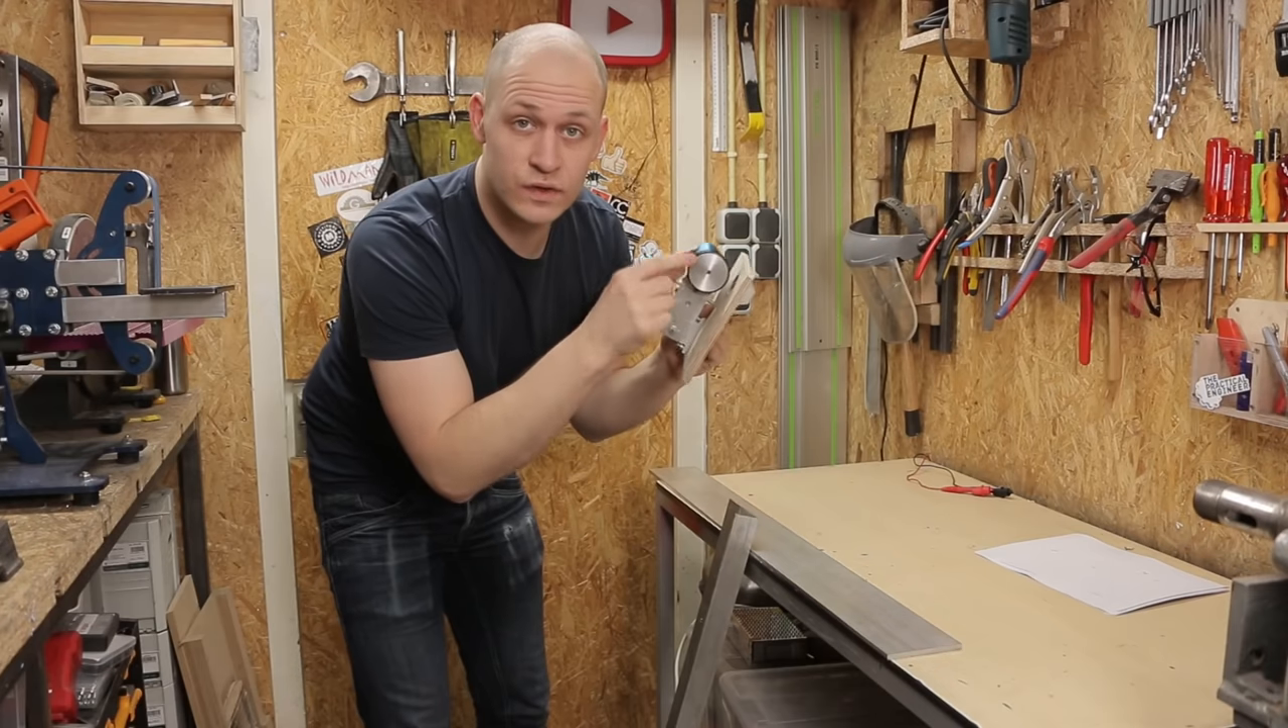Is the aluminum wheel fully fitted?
Yes.